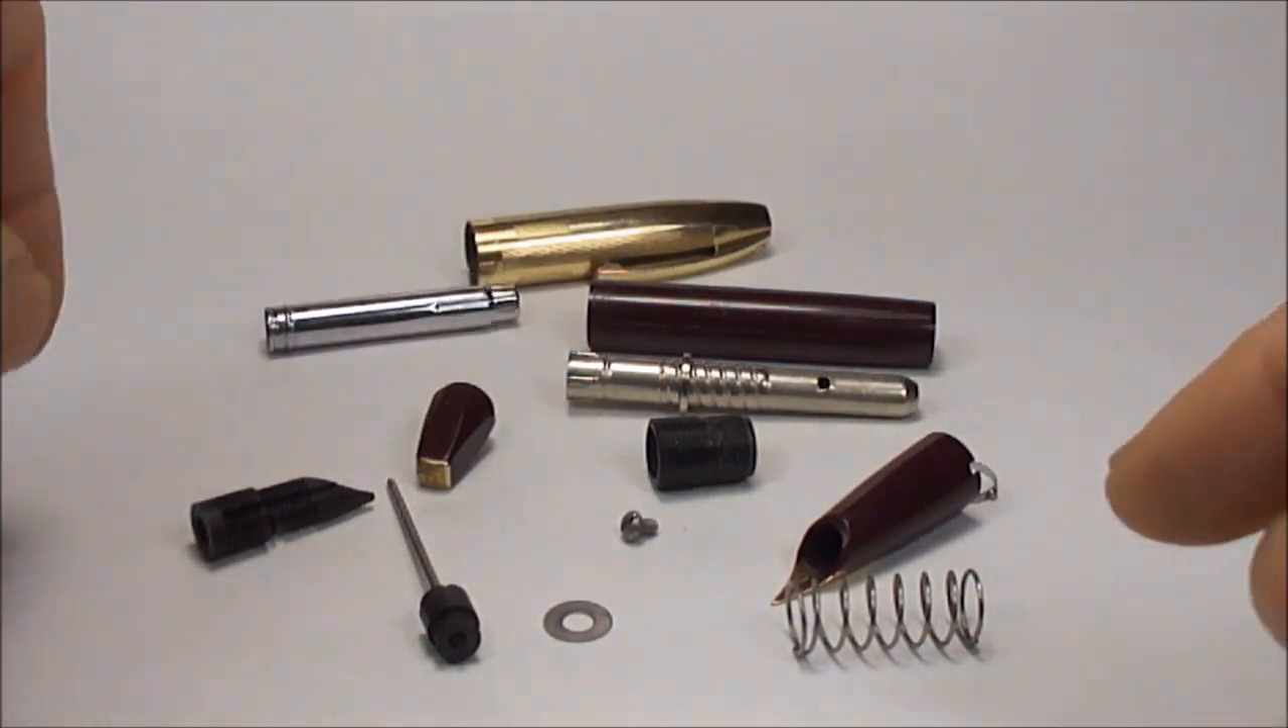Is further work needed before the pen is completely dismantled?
No.